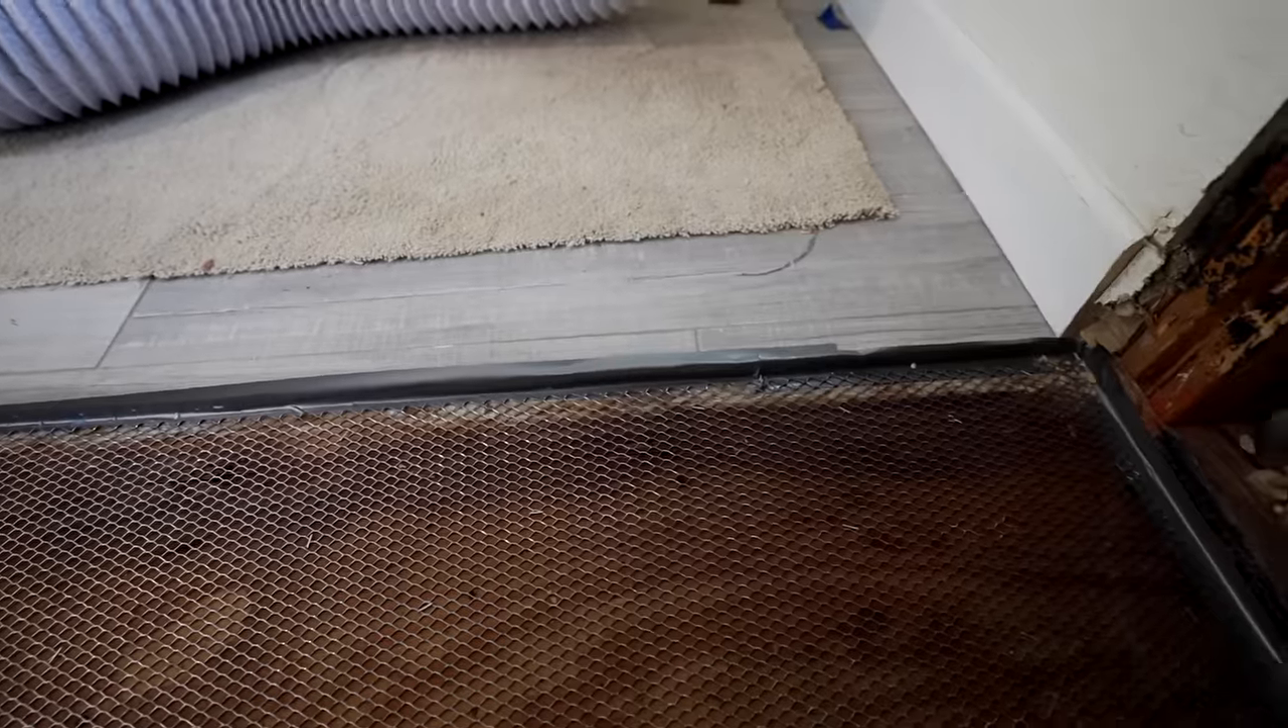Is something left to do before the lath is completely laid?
No.